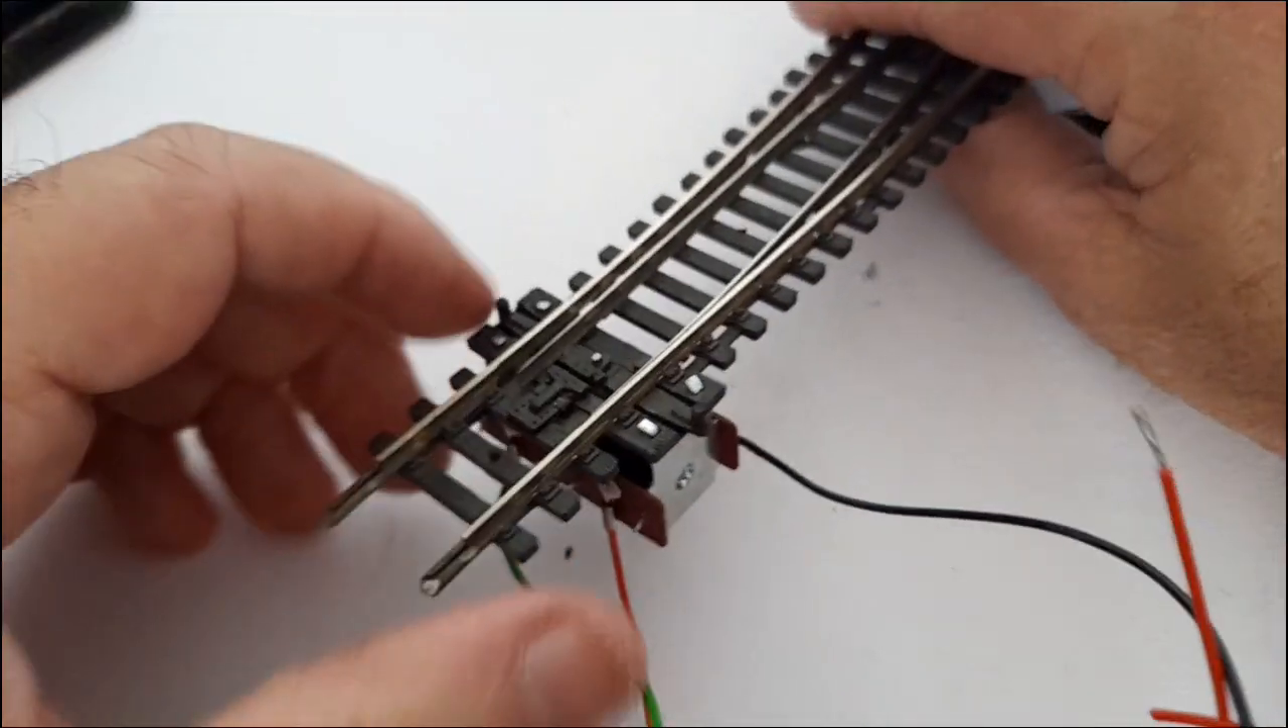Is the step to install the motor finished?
Yes.